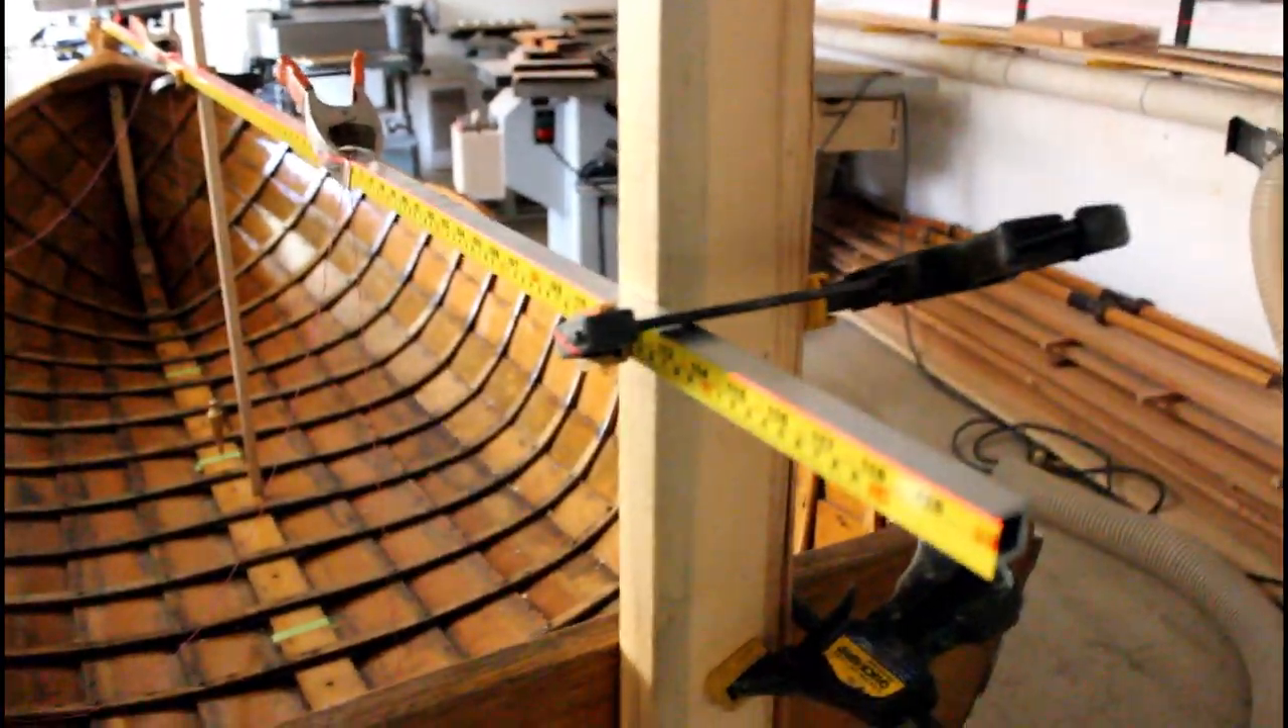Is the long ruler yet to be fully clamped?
No.